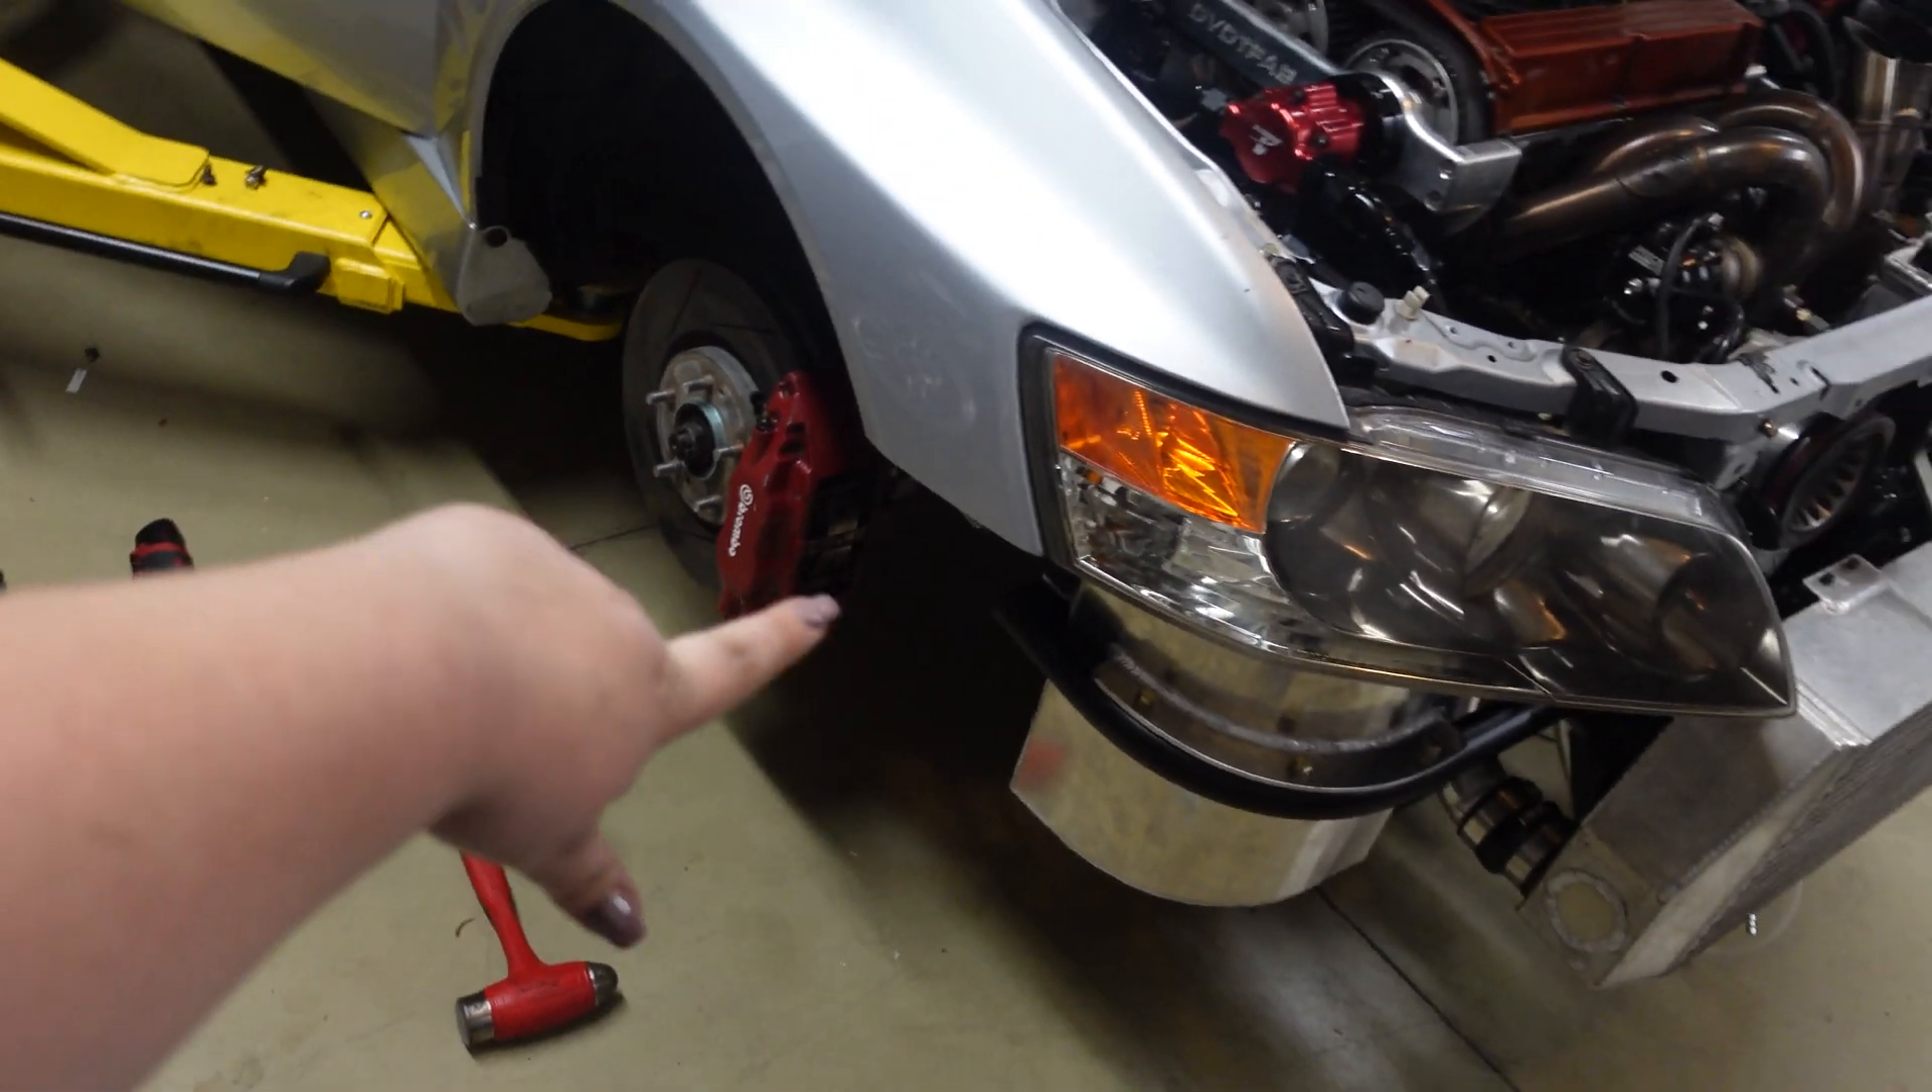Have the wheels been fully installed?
No.